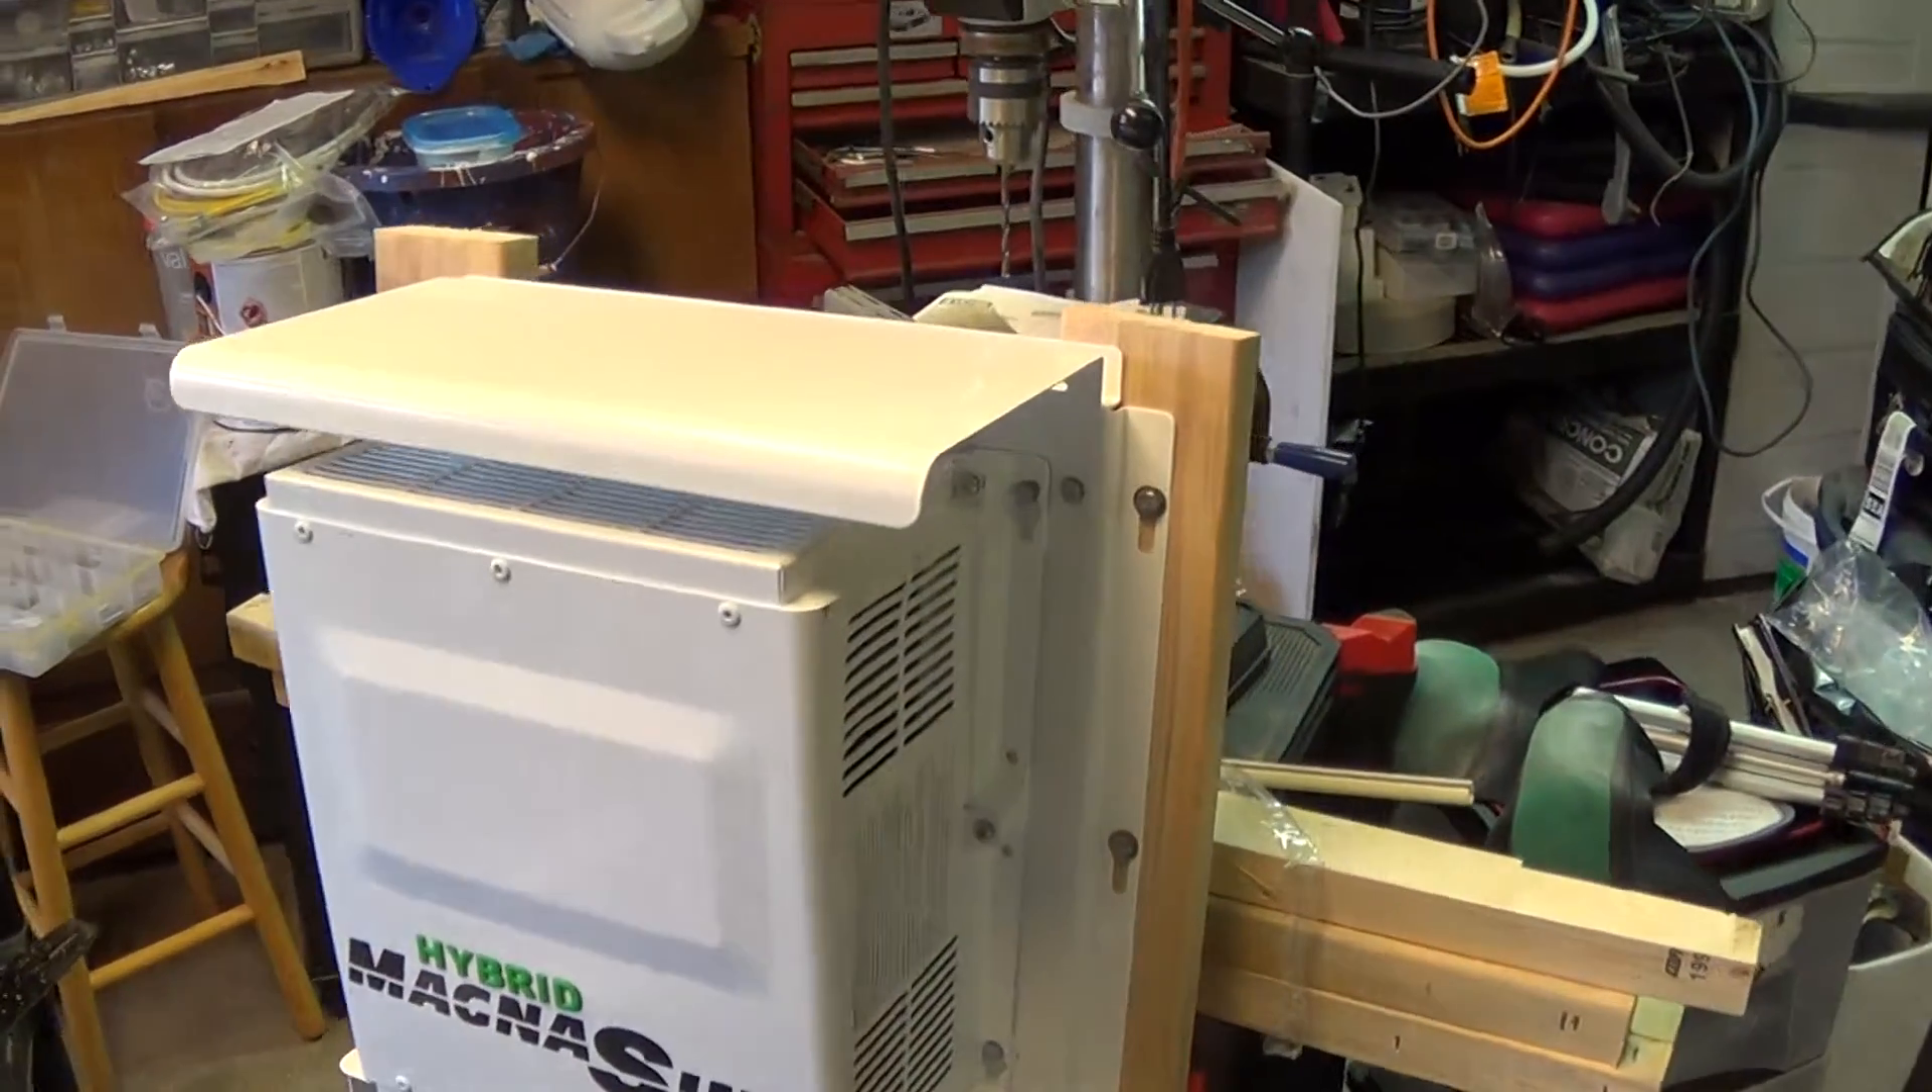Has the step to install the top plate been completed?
Yes.